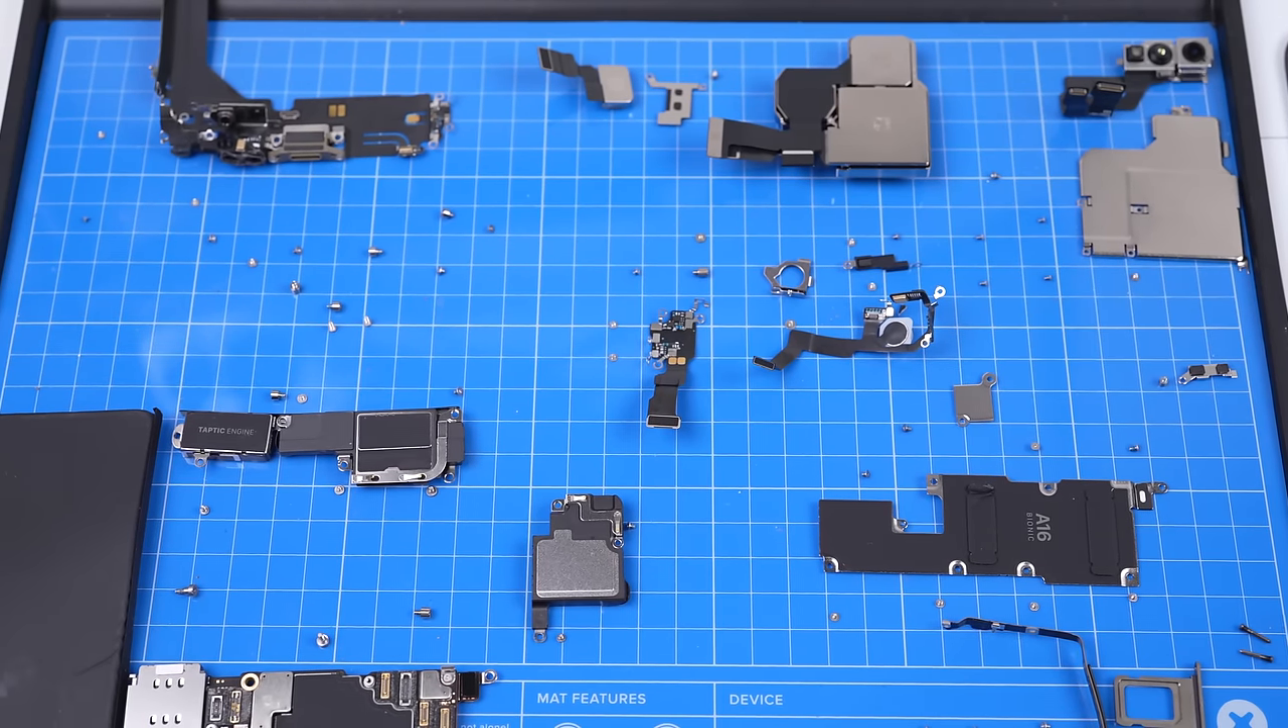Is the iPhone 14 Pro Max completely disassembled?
Yes.